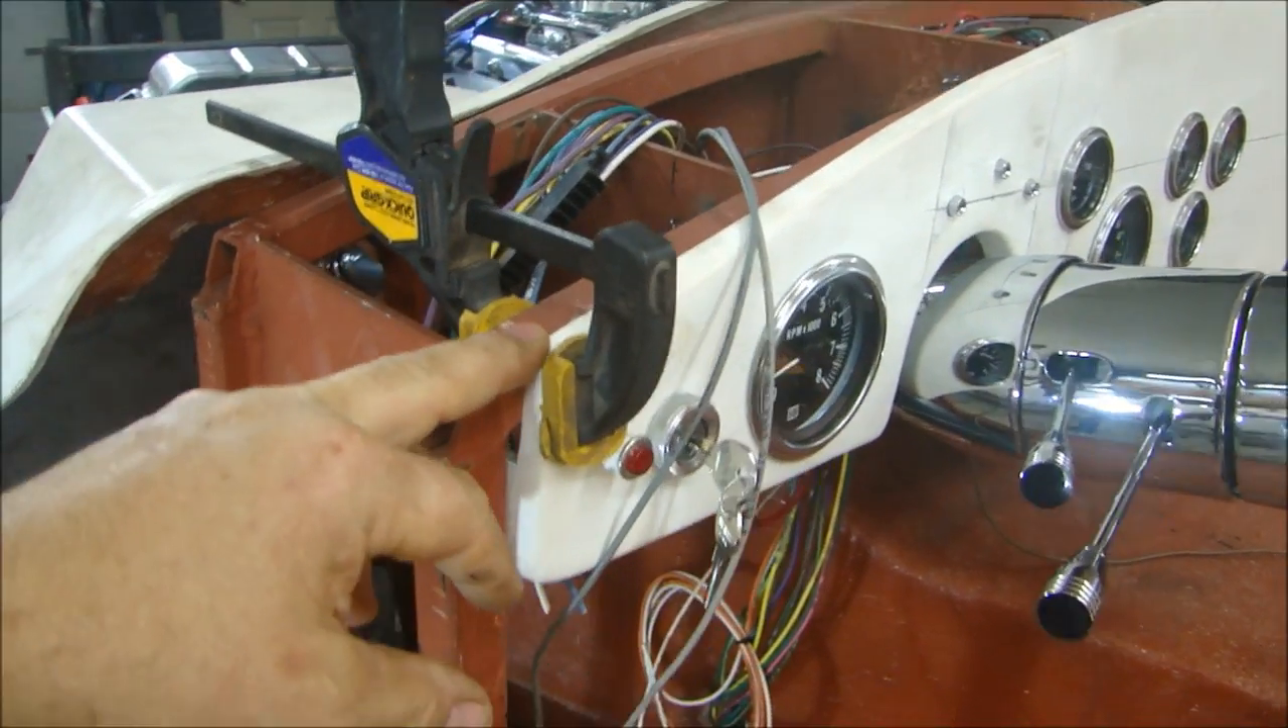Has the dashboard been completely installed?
No.